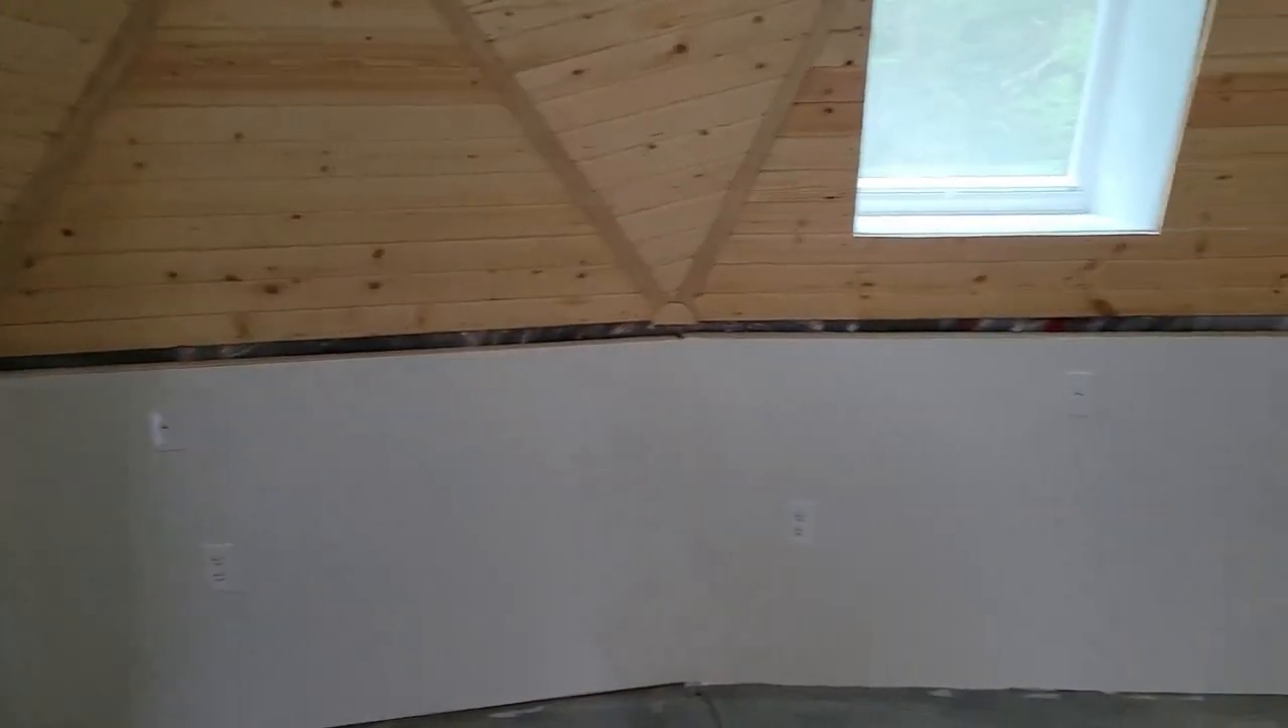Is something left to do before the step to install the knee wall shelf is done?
Yes.